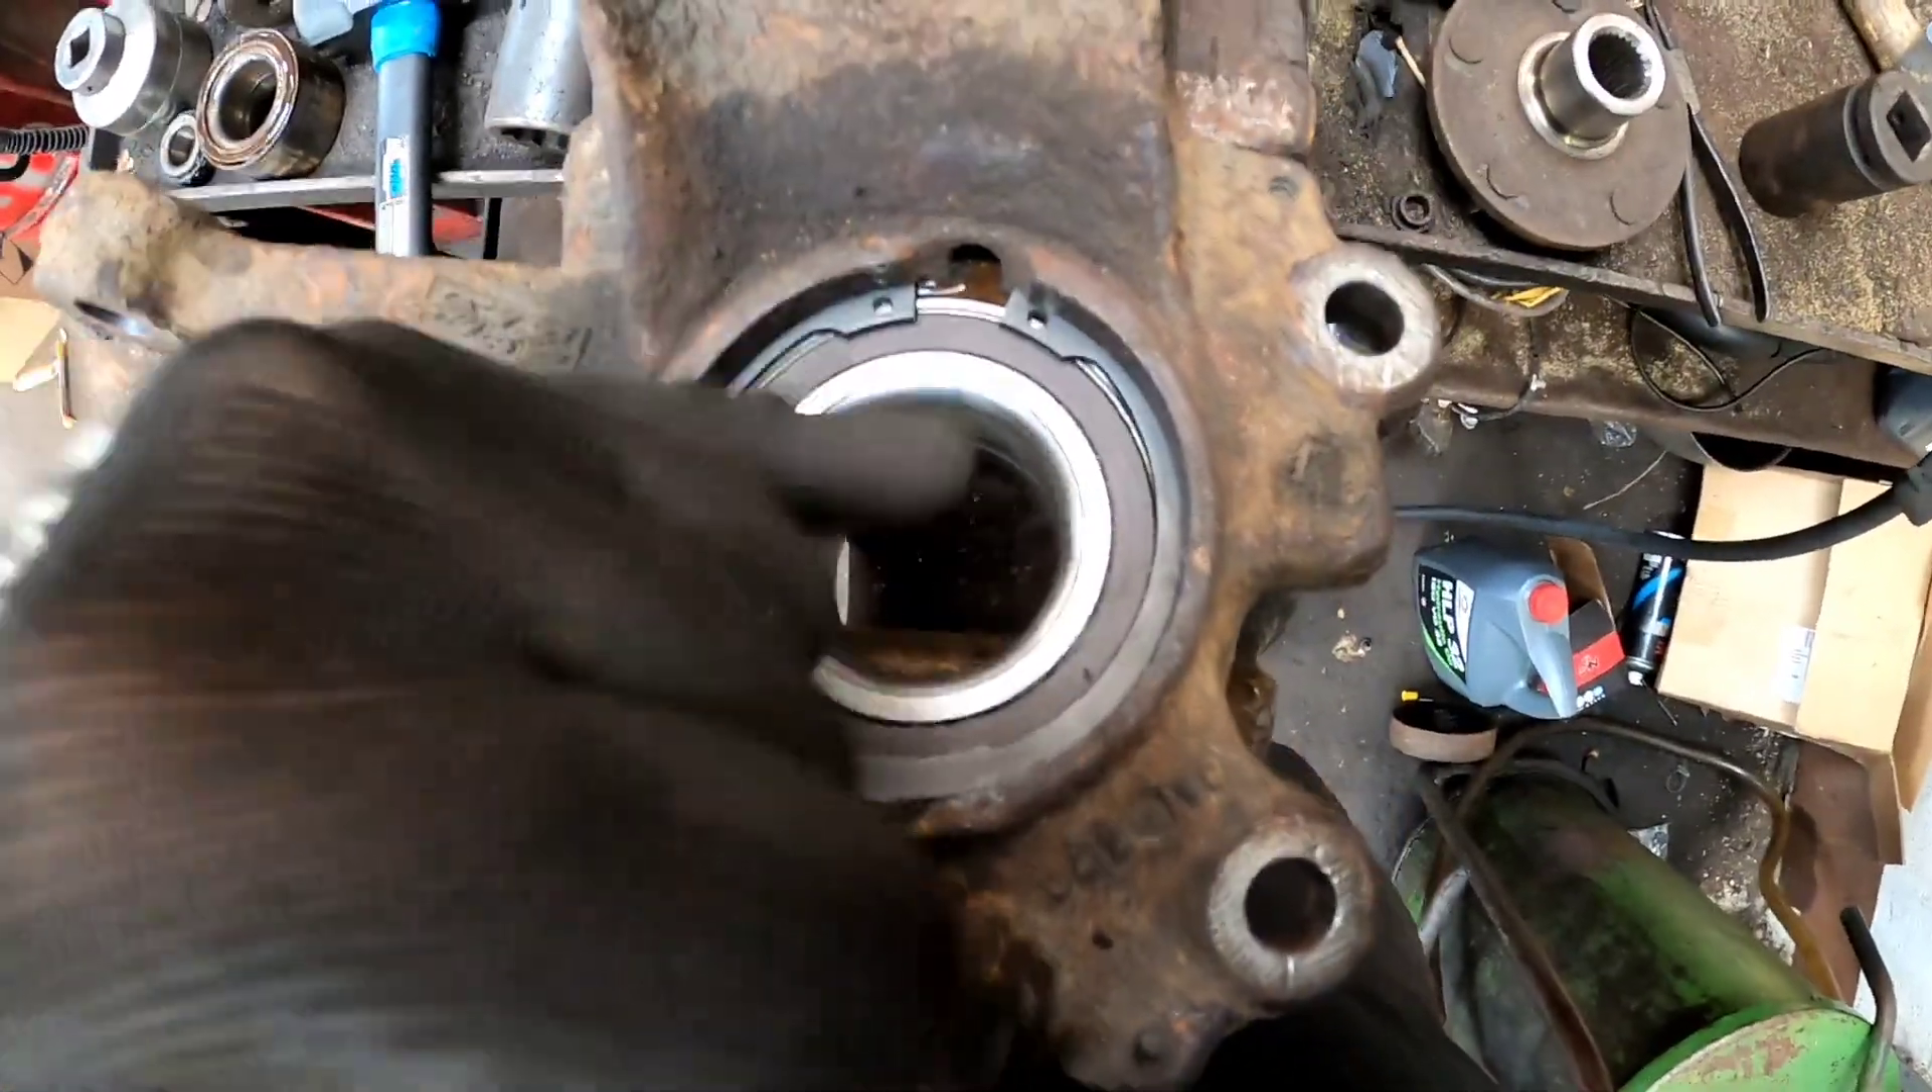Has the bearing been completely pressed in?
Yes.